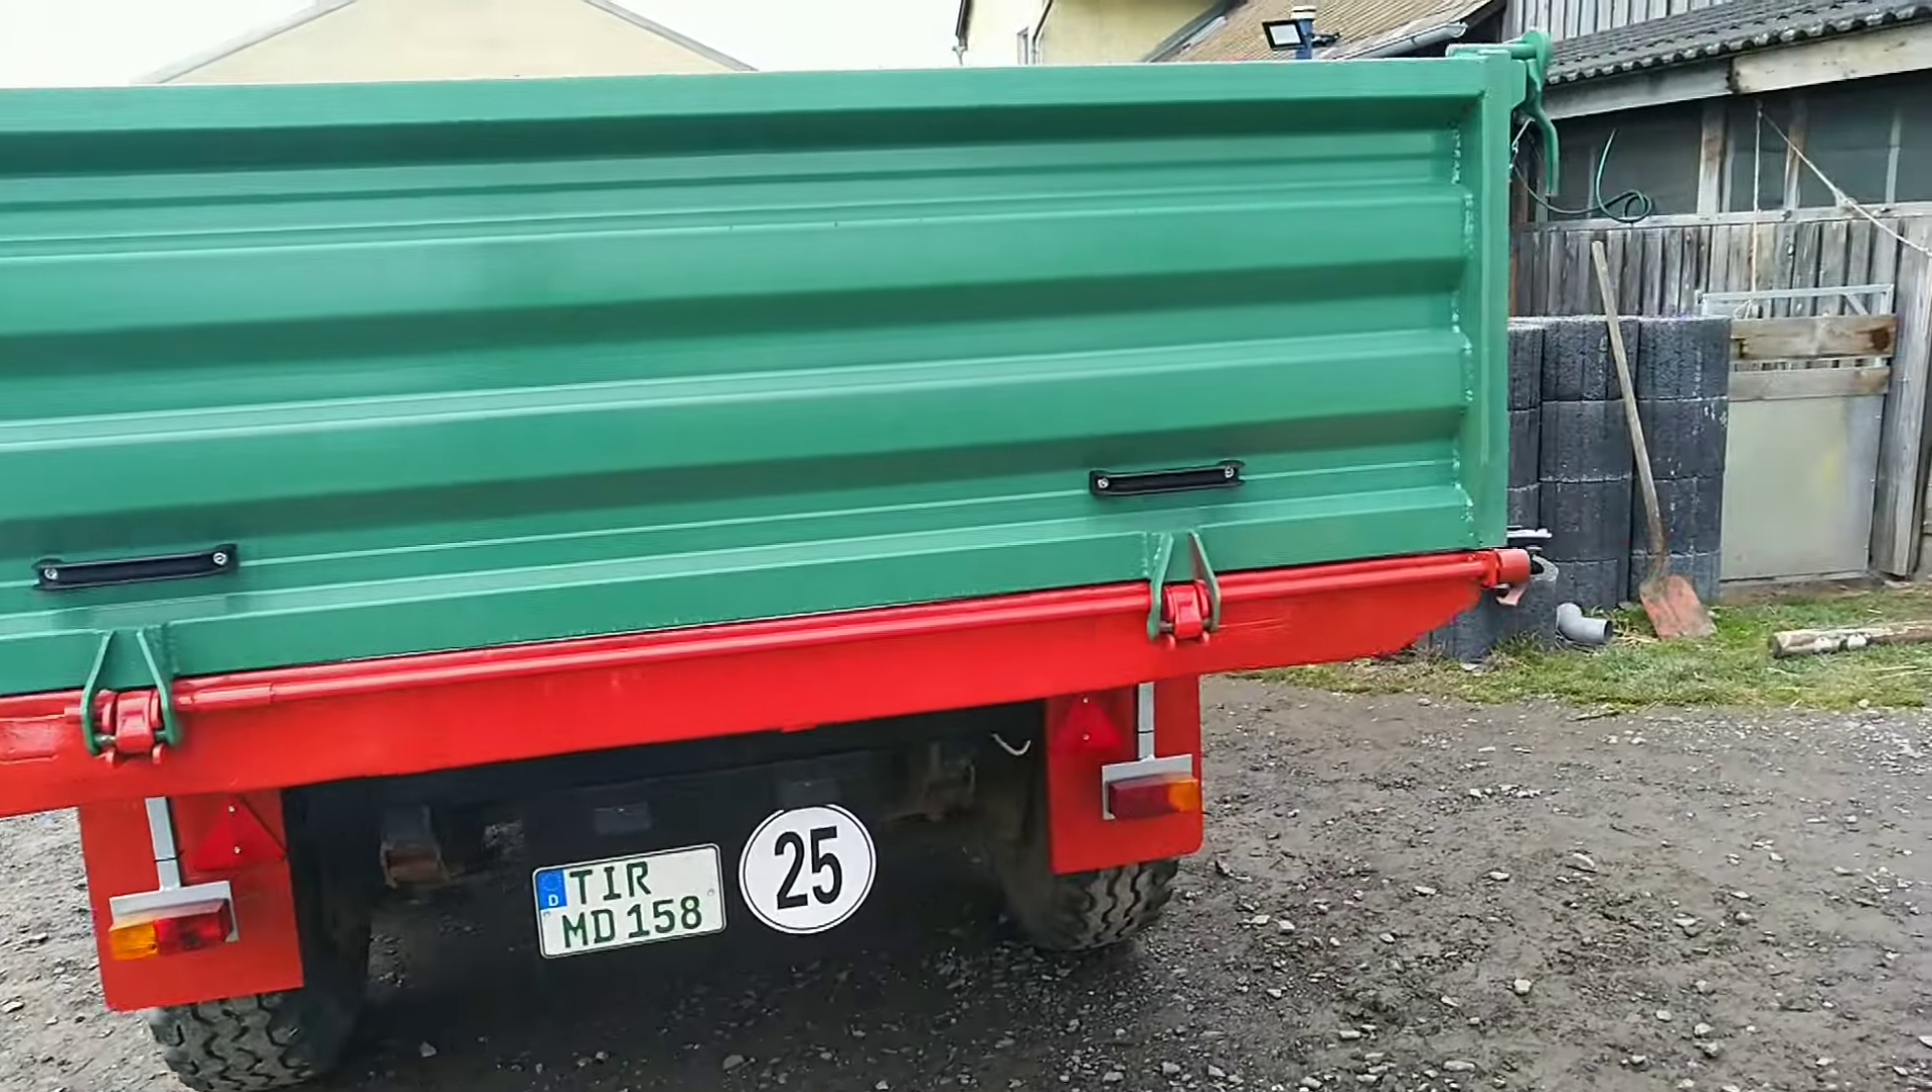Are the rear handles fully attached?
Yes.